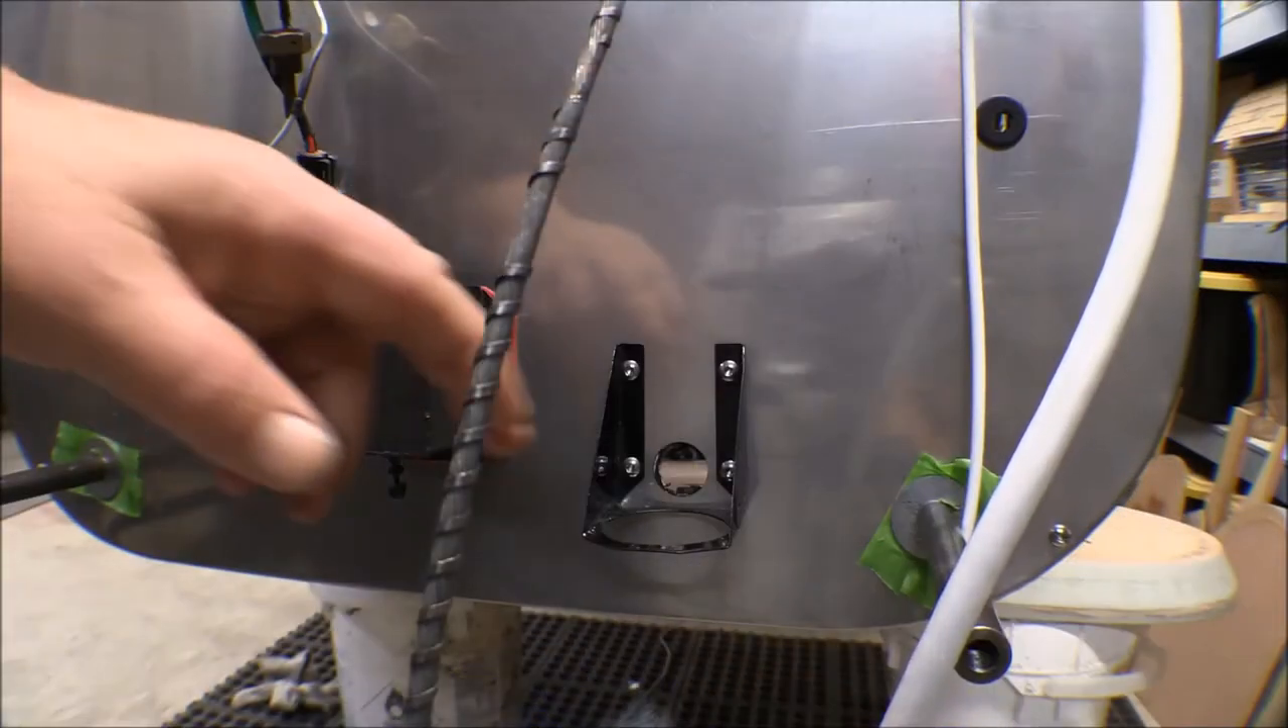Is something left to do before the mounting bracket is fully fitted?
No.